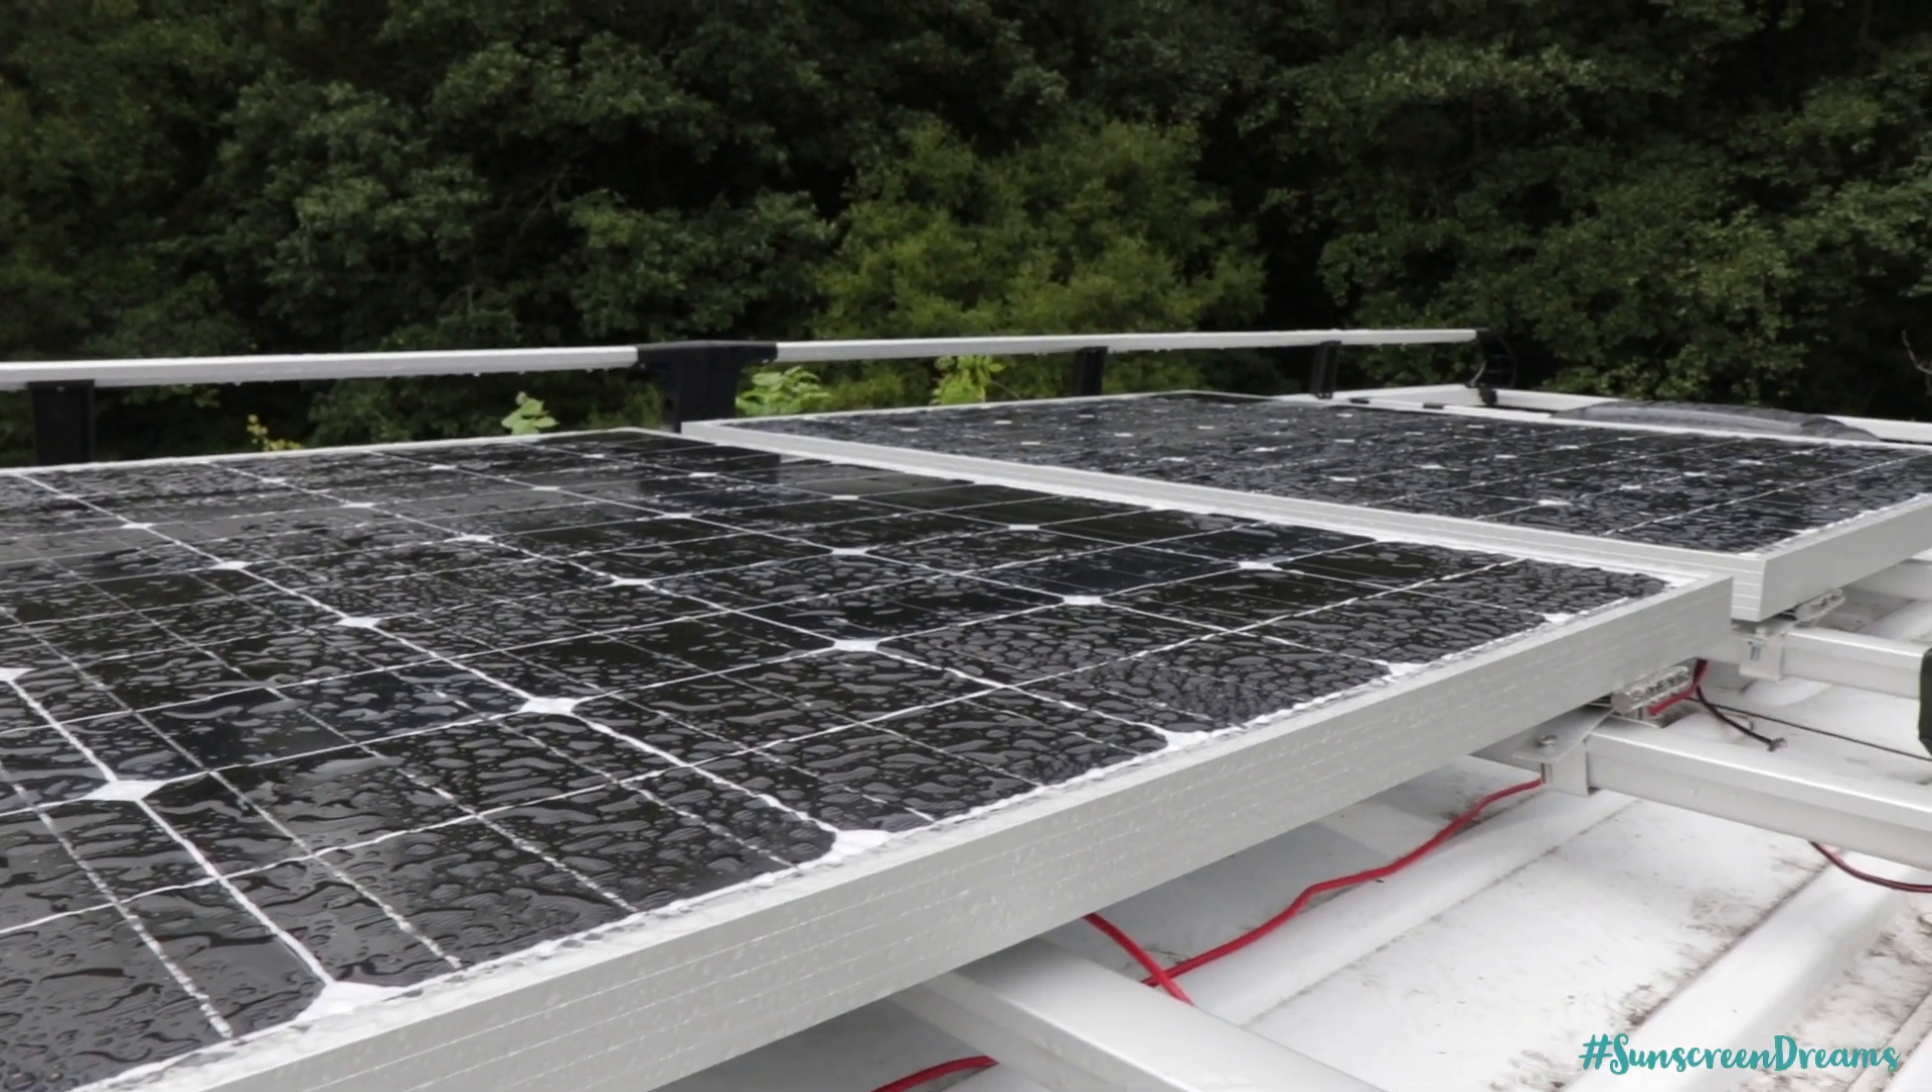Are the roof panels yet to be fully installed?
No.